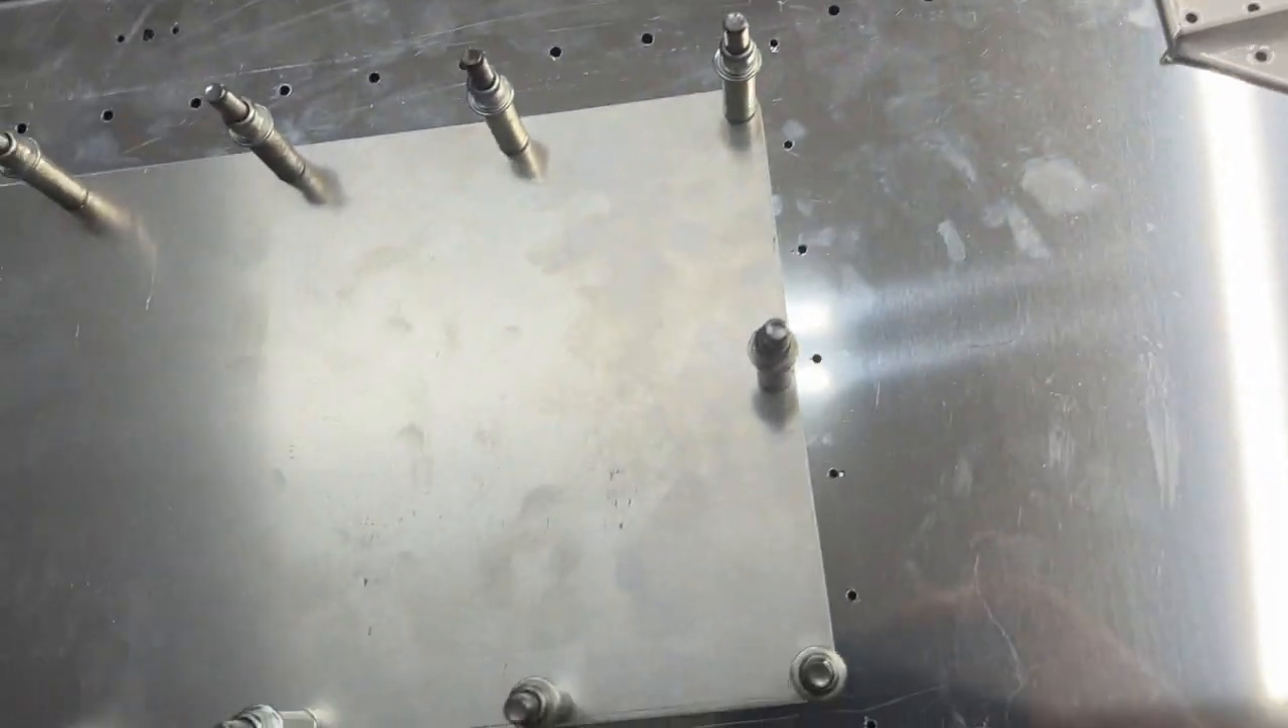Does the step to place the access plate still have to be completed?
No.